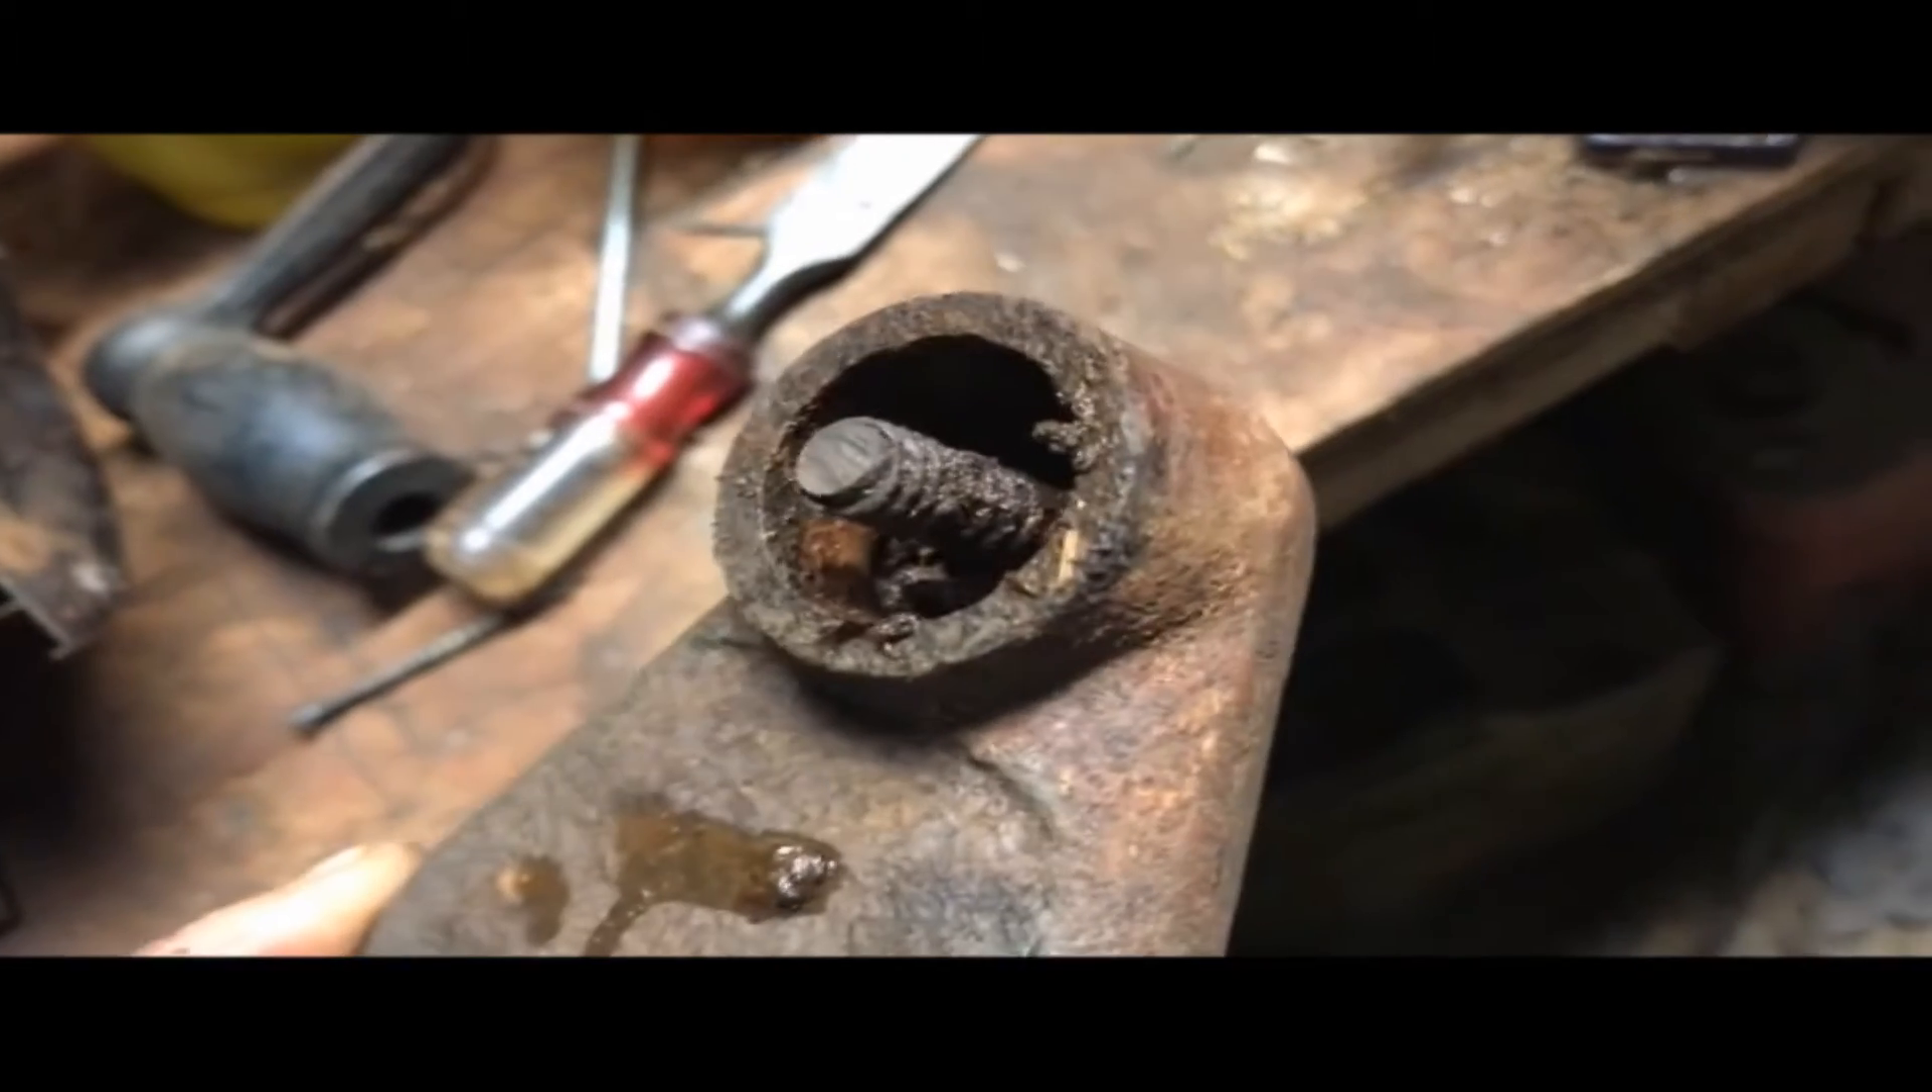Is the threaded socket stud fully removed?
No.